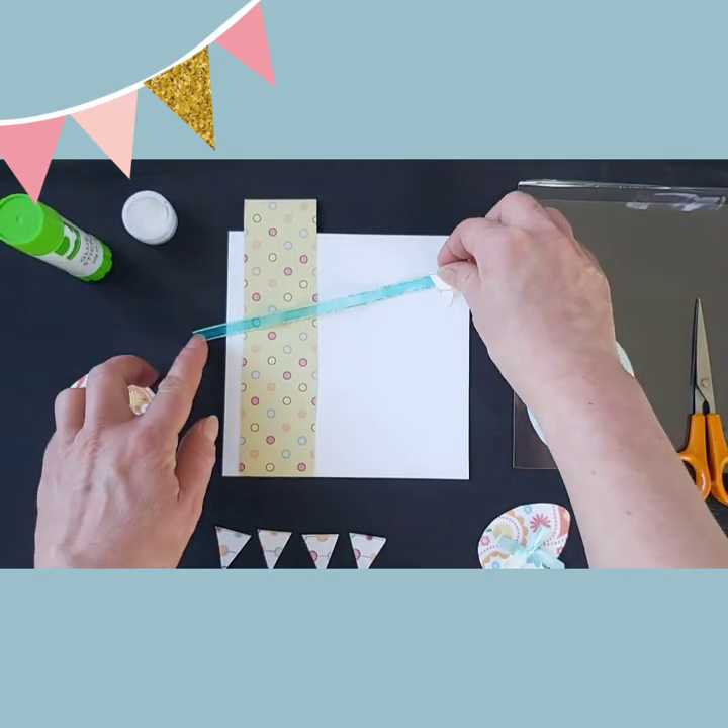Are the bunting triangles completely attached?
No.